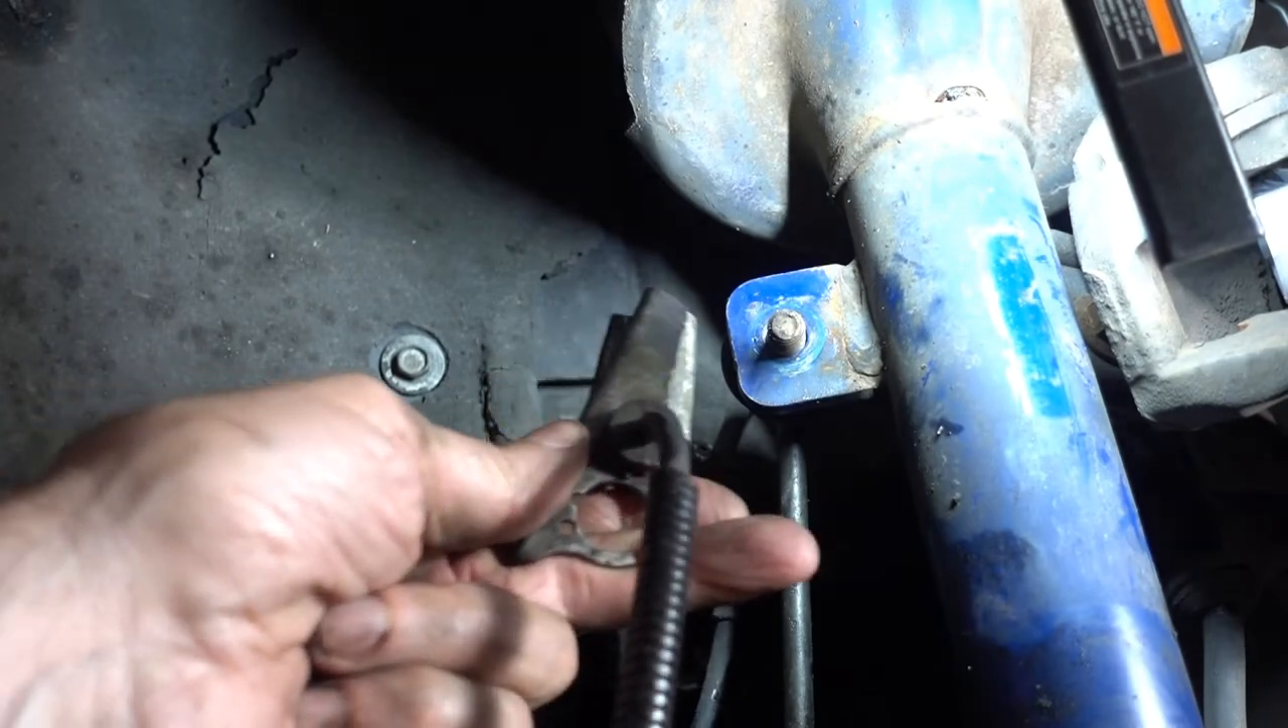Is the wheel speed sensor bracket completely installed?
No.